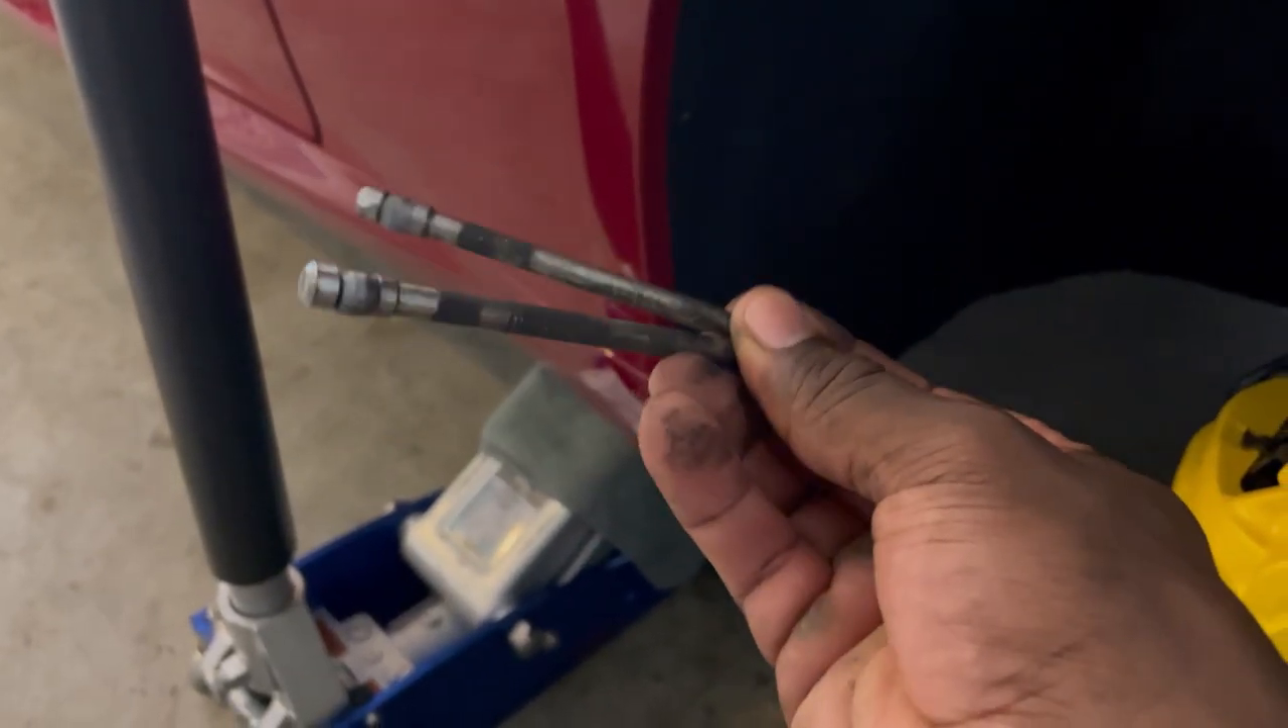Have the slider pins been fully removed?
Yes.